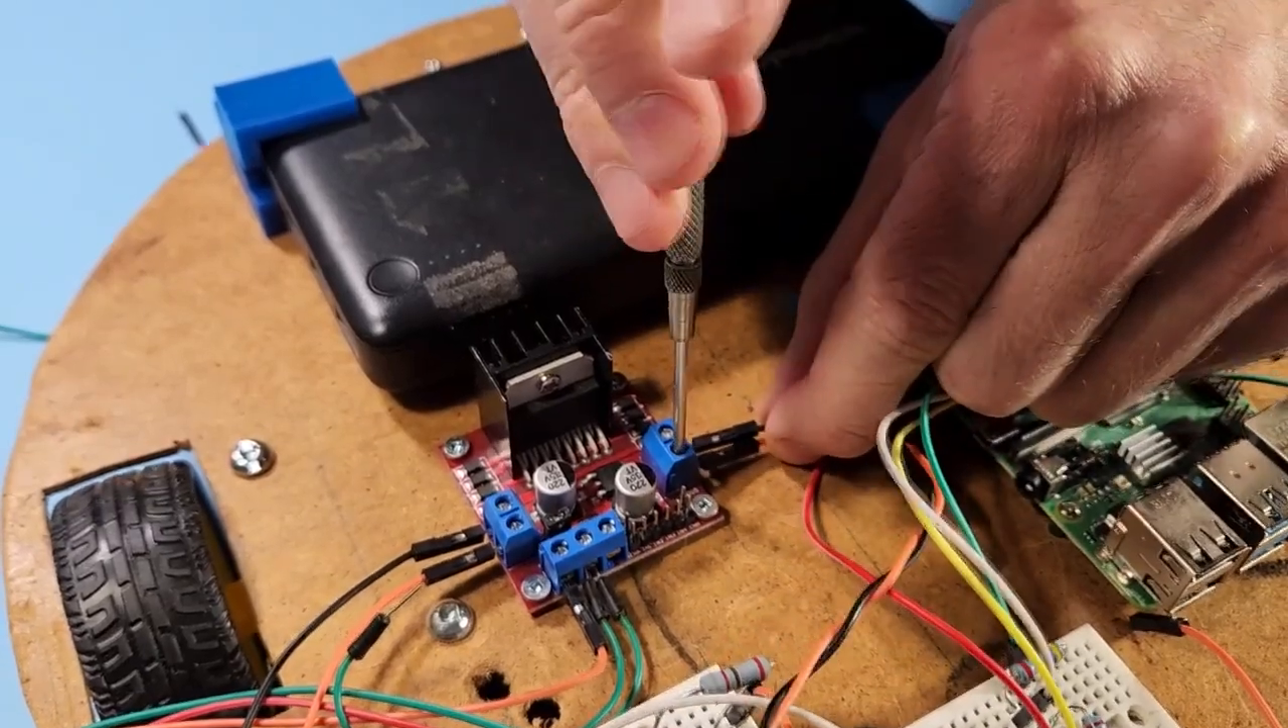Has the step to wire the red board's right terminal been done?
No.